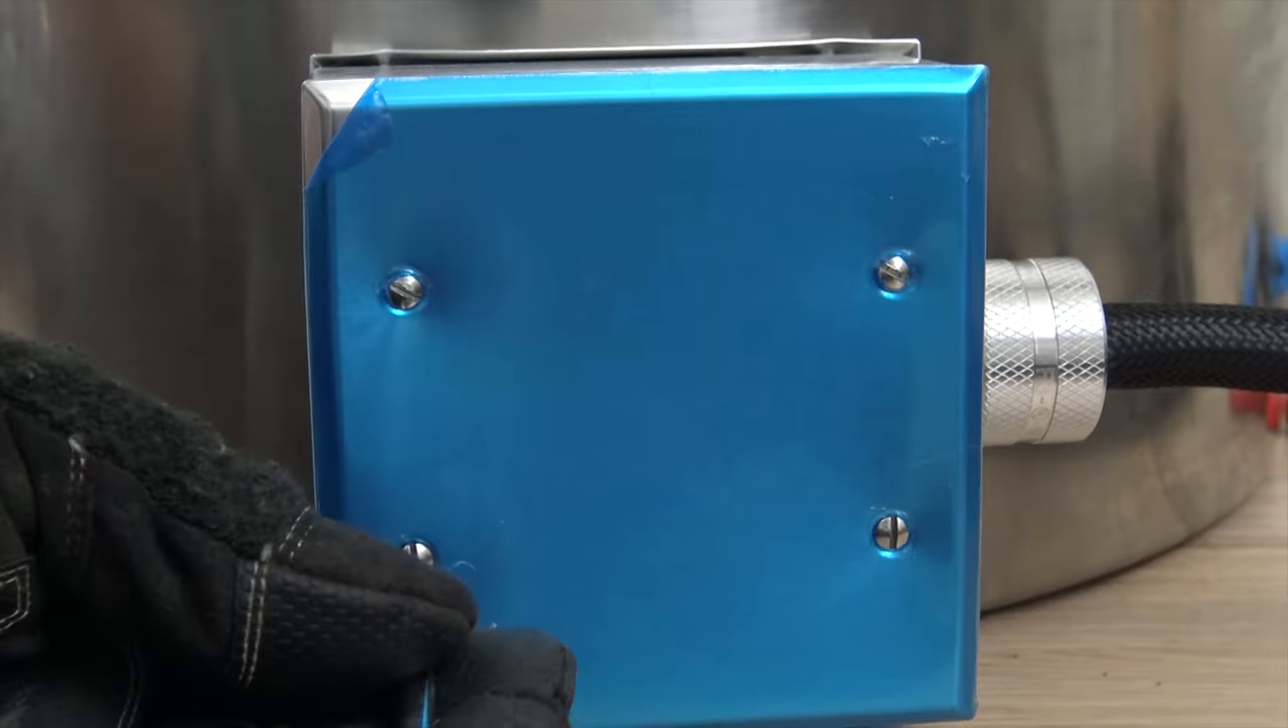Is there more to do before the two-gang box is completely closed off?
No.